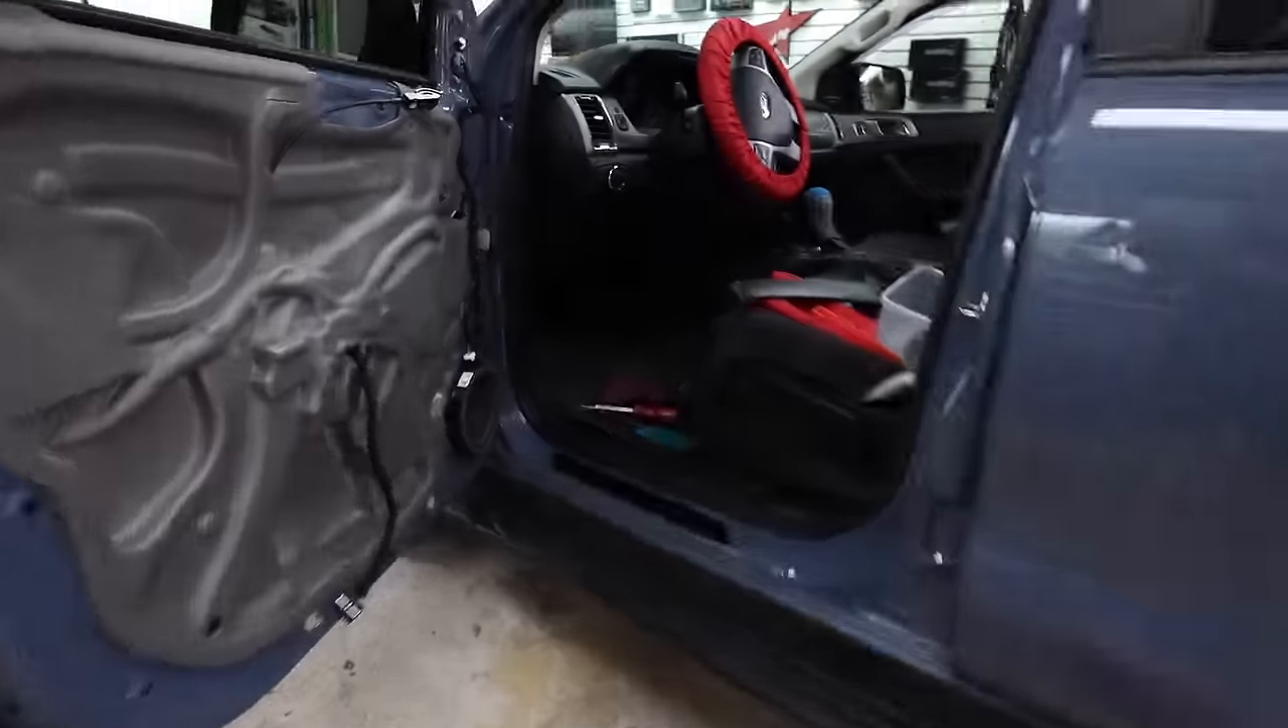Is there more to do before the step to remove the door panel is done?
No.